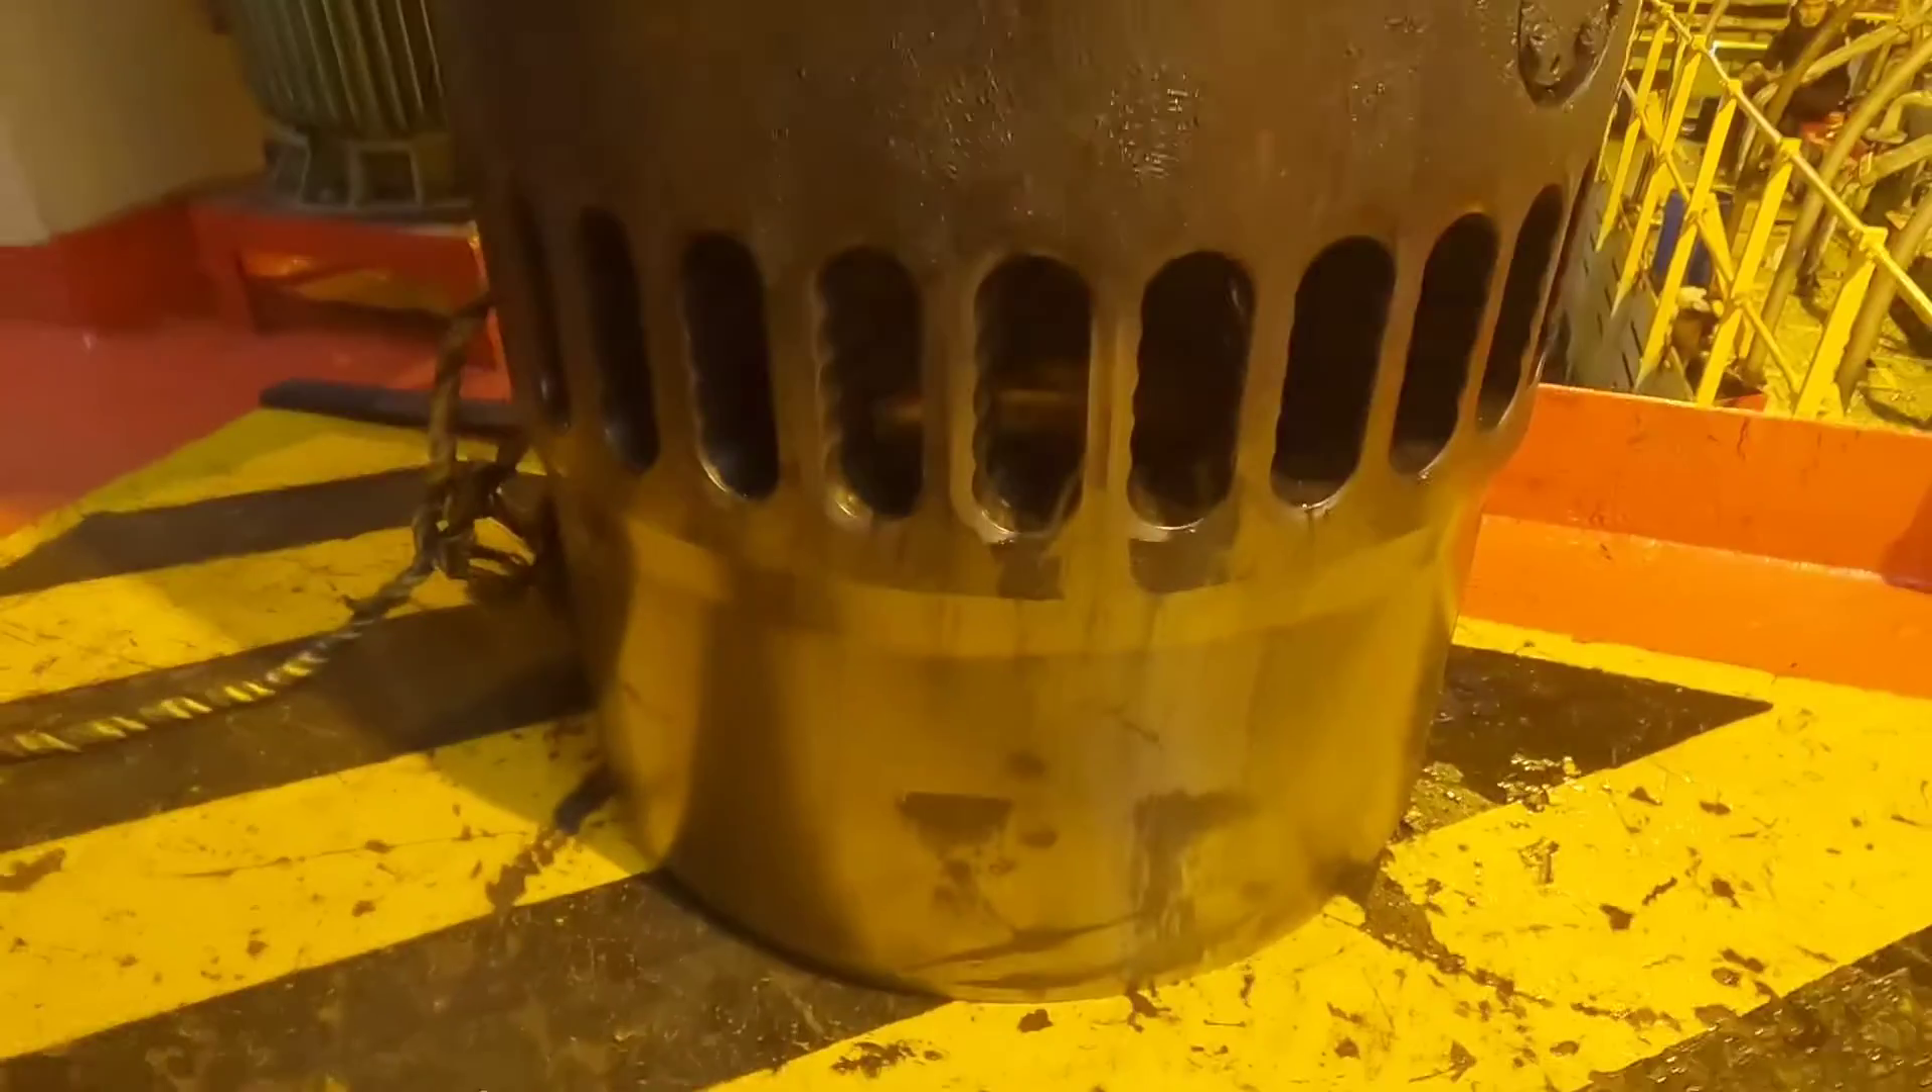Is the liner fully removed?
Yes.